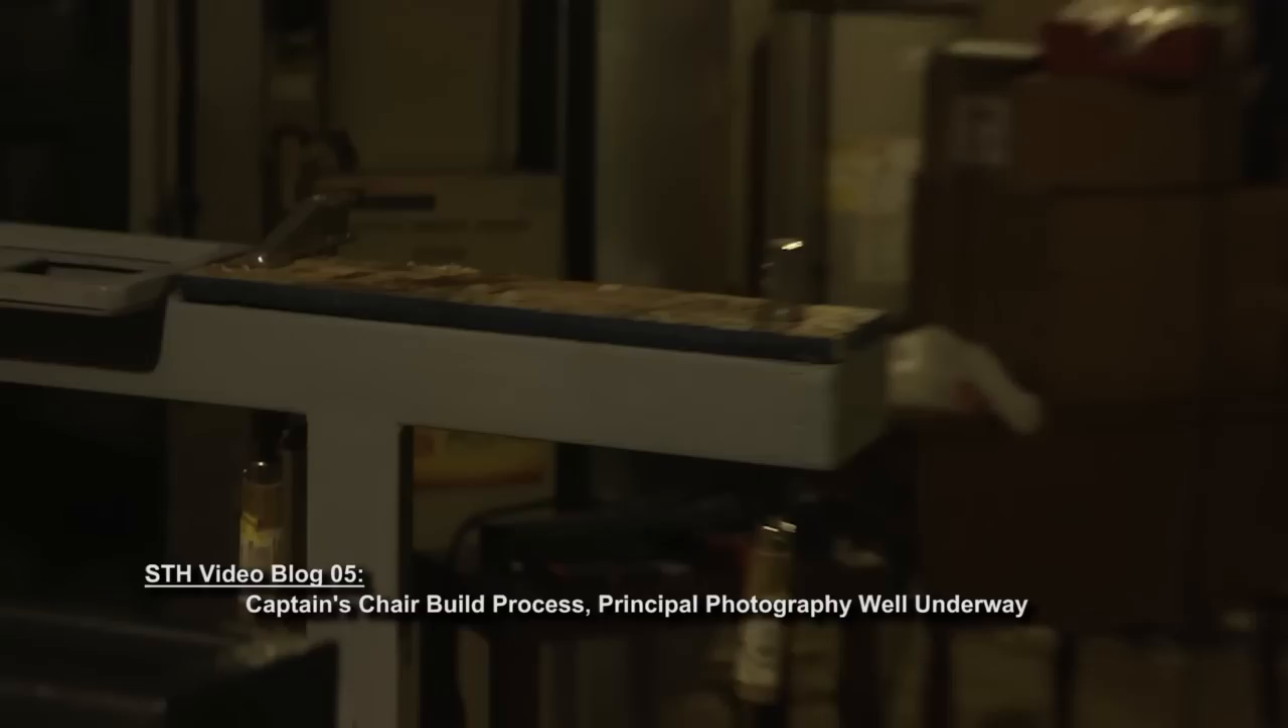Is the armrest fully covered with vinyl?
No.